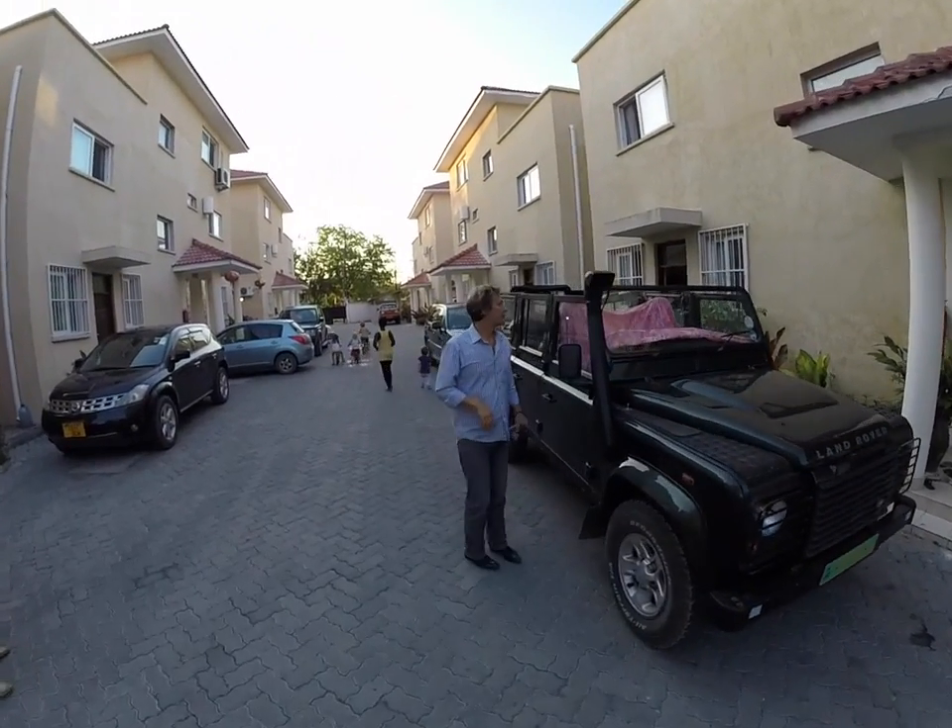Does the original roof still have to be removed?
No.